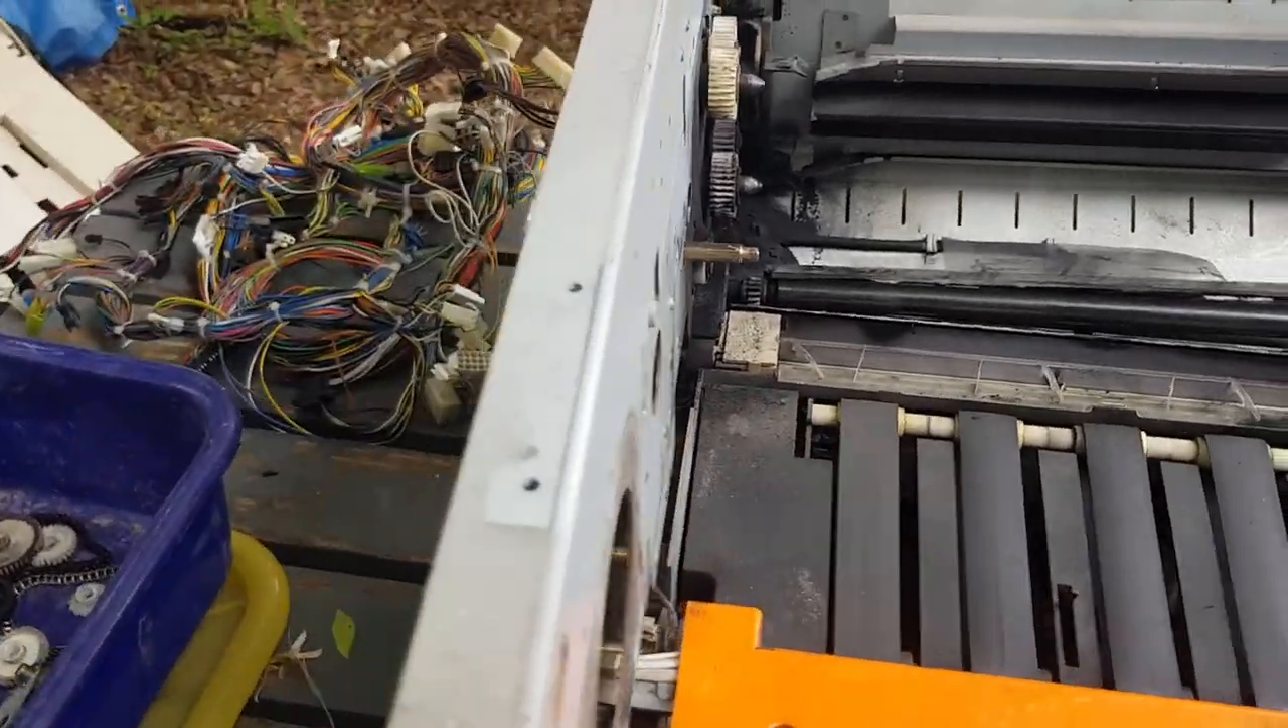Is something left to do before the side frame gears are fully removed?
Yes.